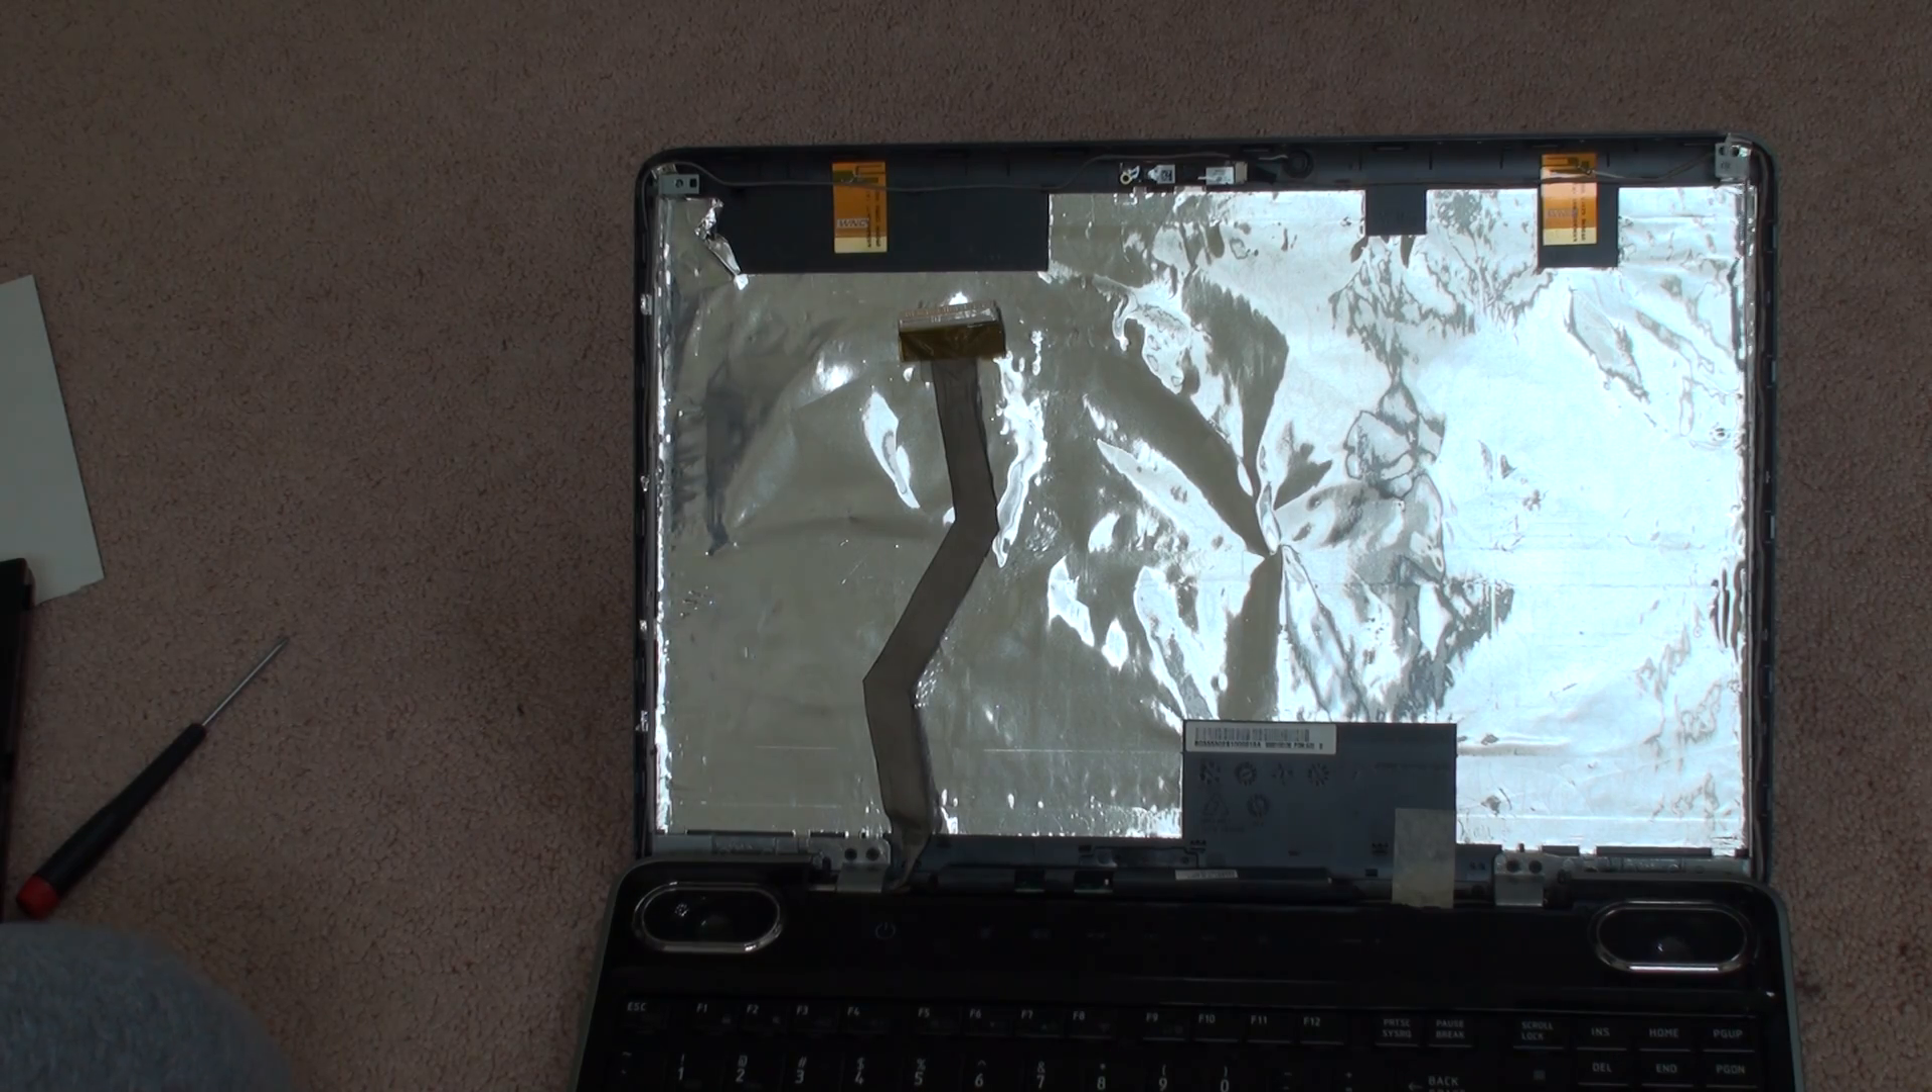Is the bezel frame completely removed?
Yes.